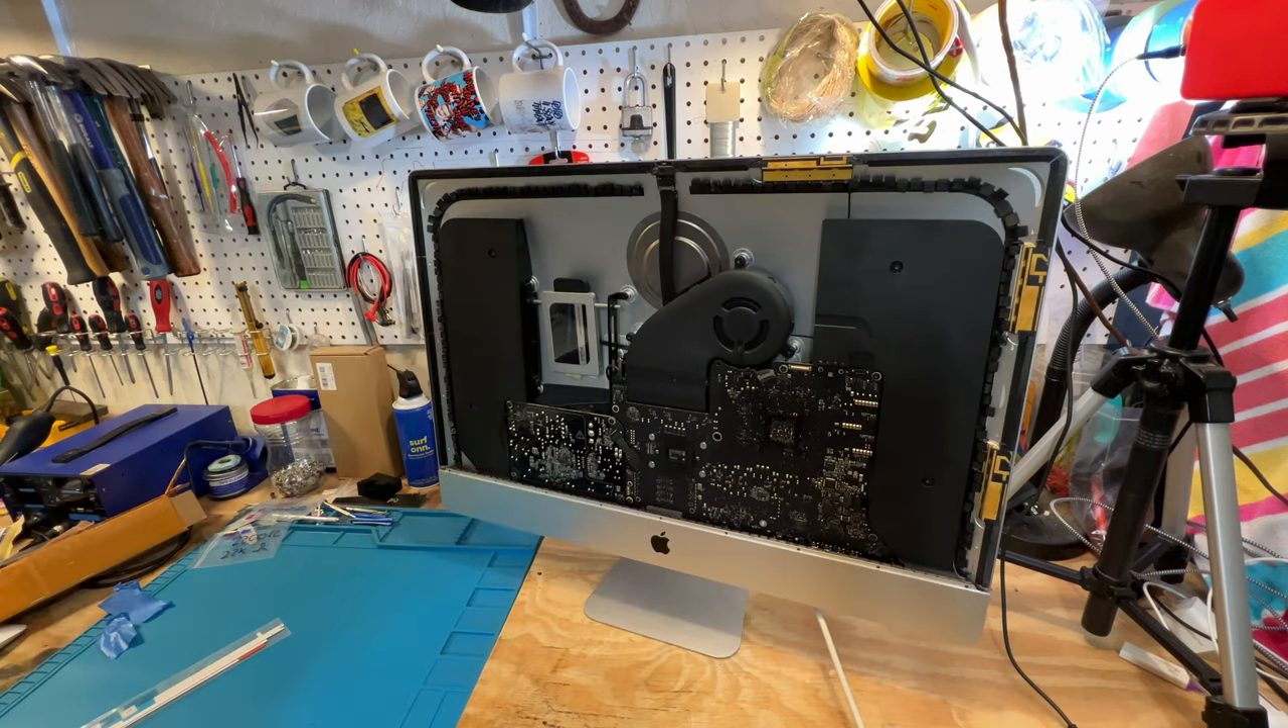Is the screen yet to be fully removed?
No.